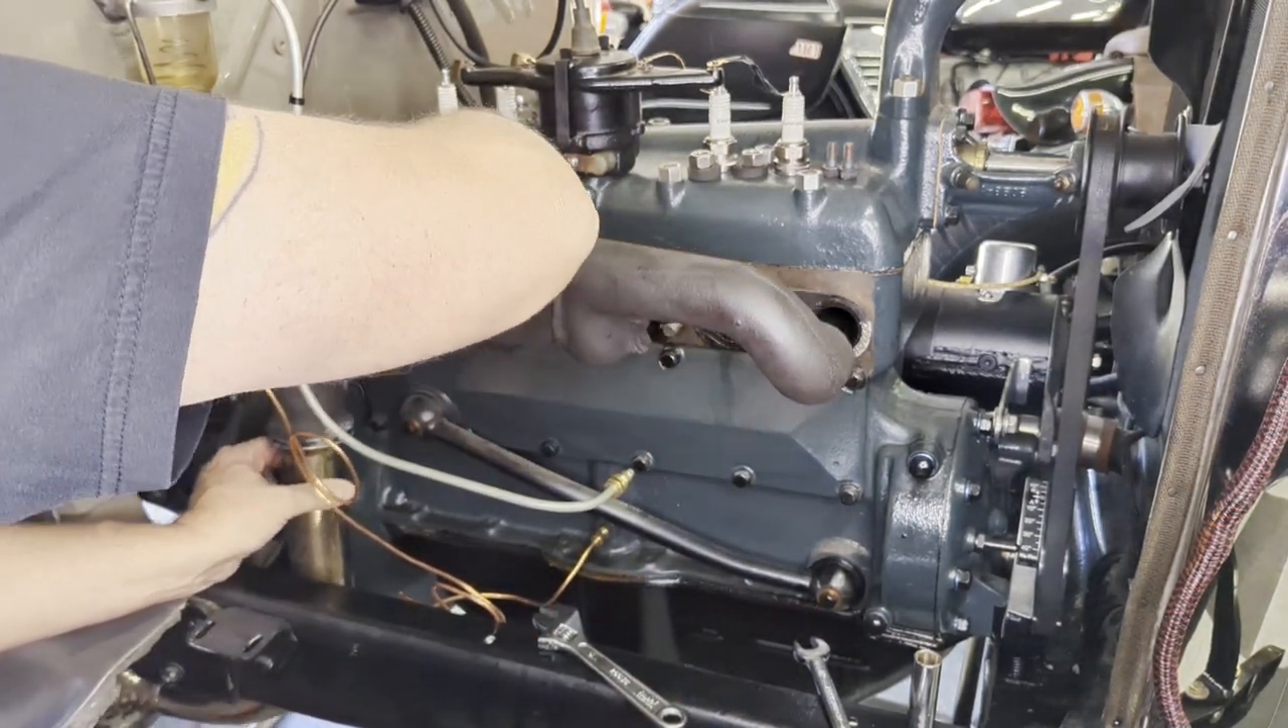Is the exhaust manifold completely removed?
No.